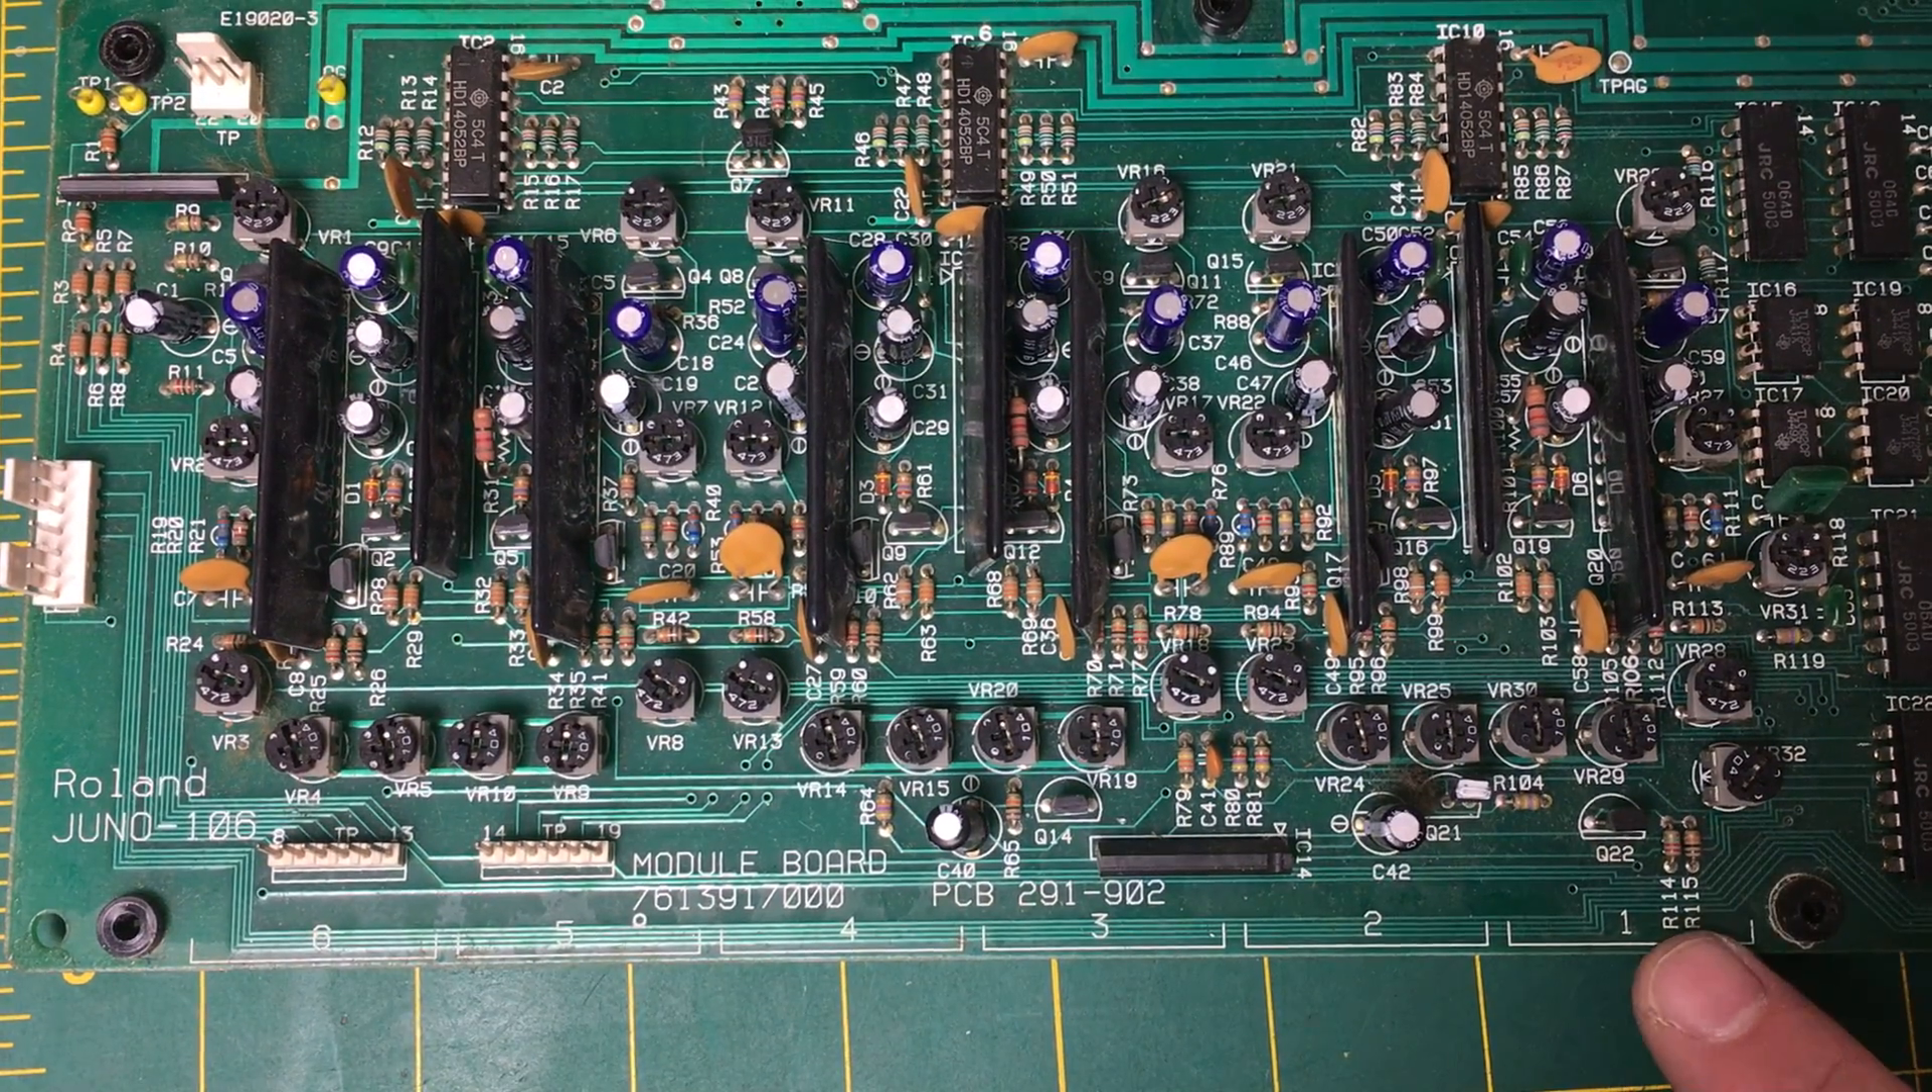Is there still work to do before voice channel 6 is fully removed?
Yes.